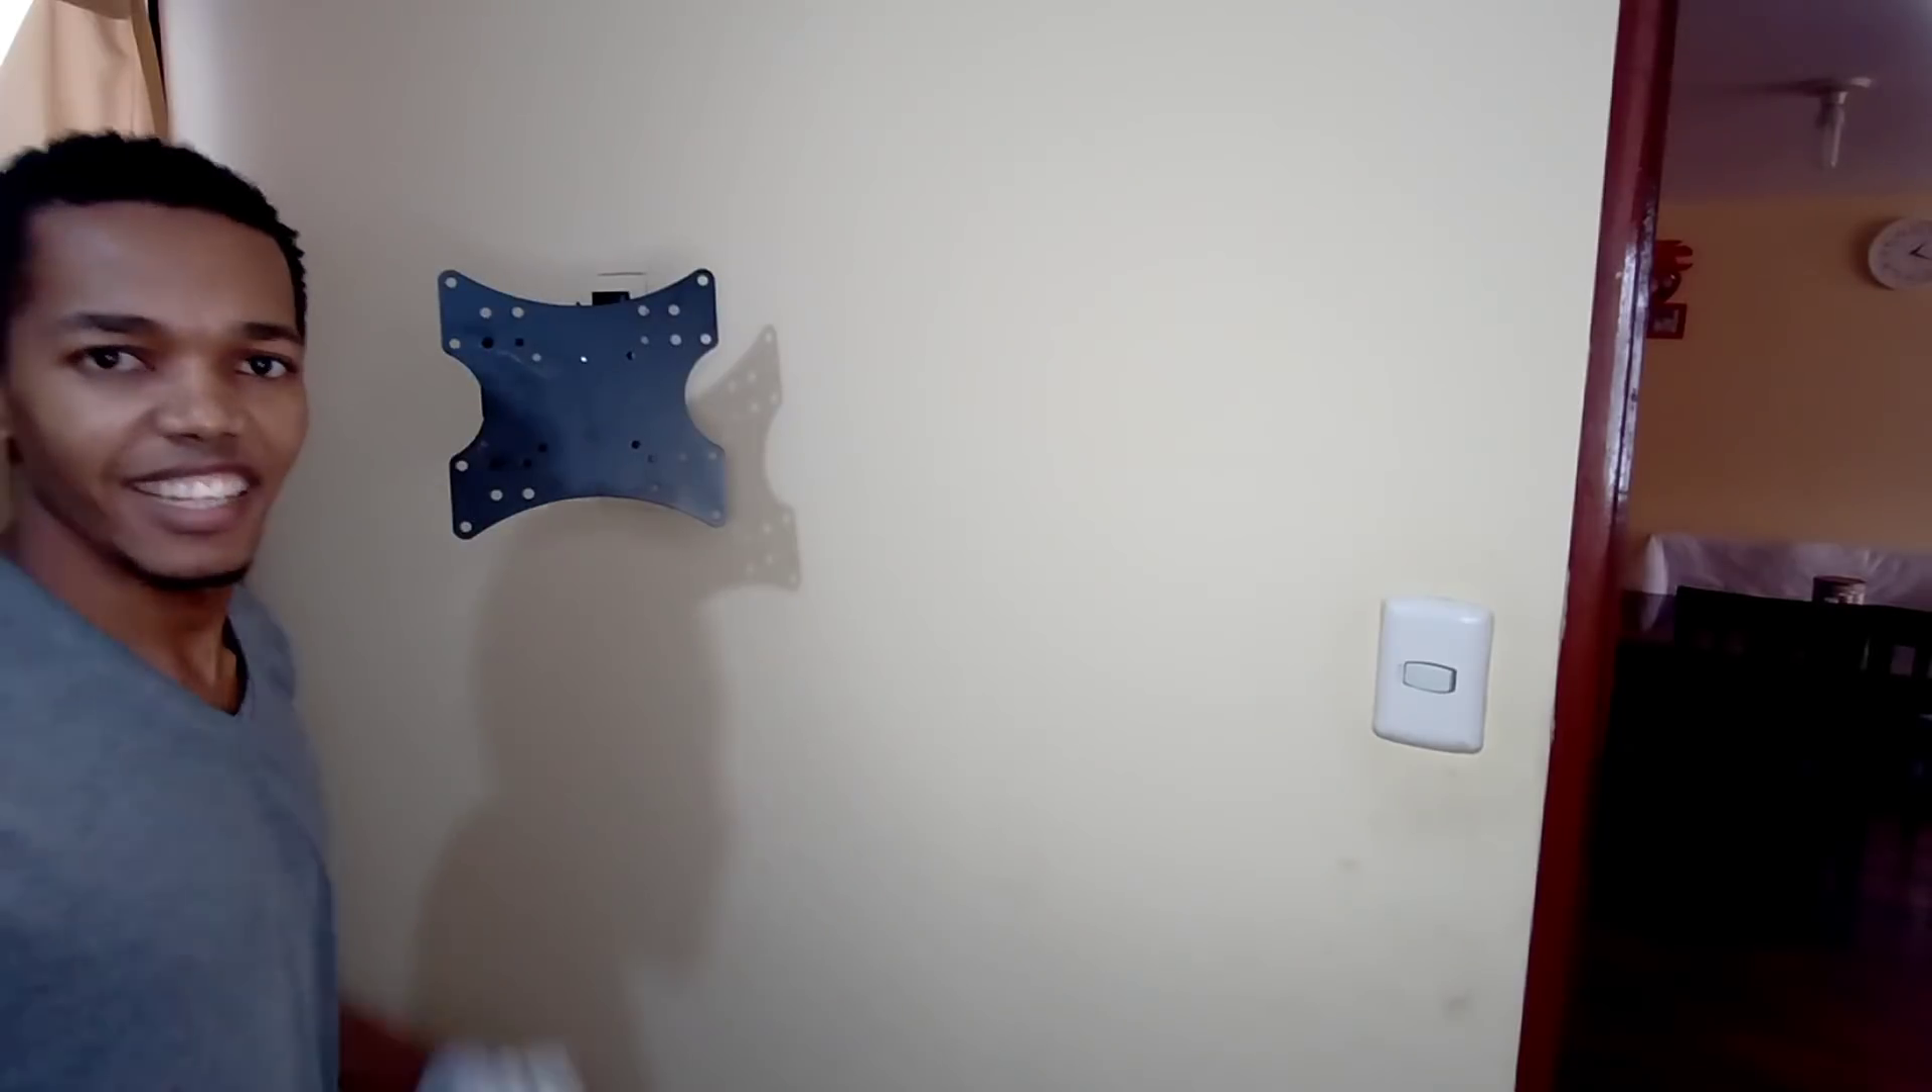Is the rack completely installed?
Yes.